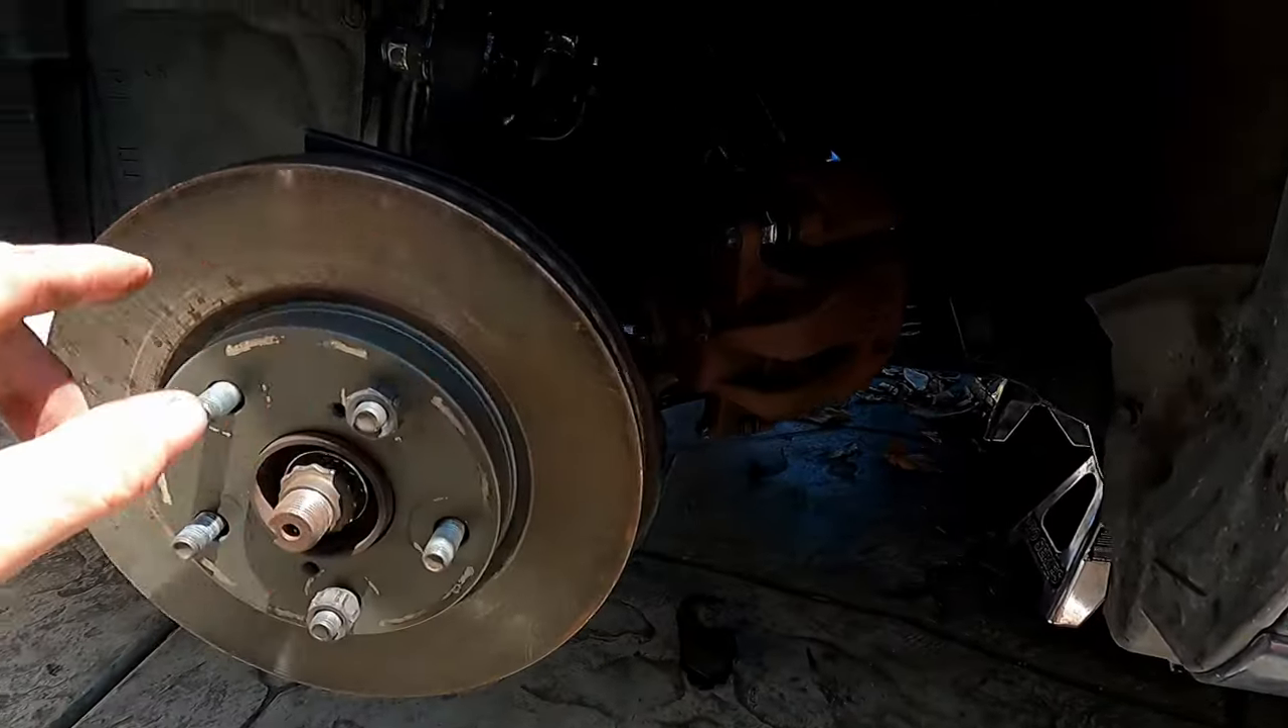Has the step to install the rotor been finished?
Yes.